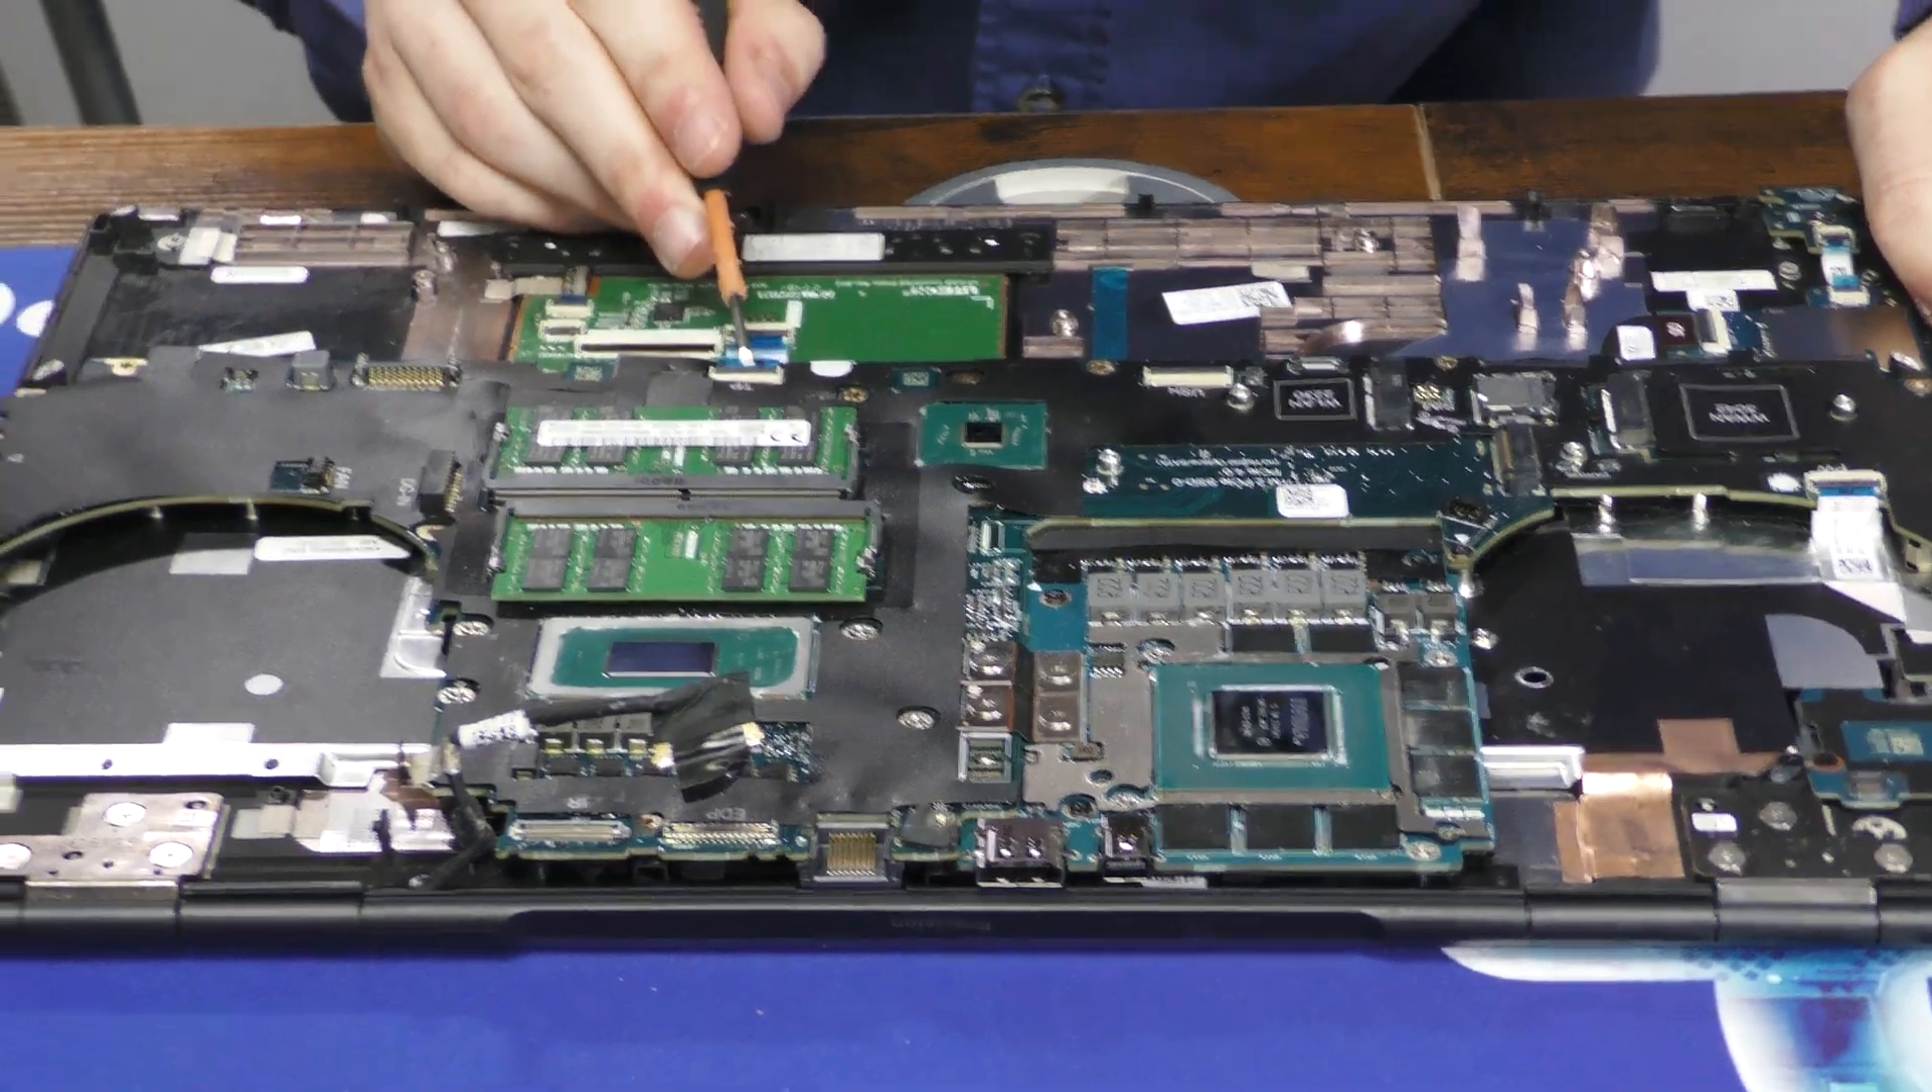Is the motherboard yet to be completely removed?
Yes.